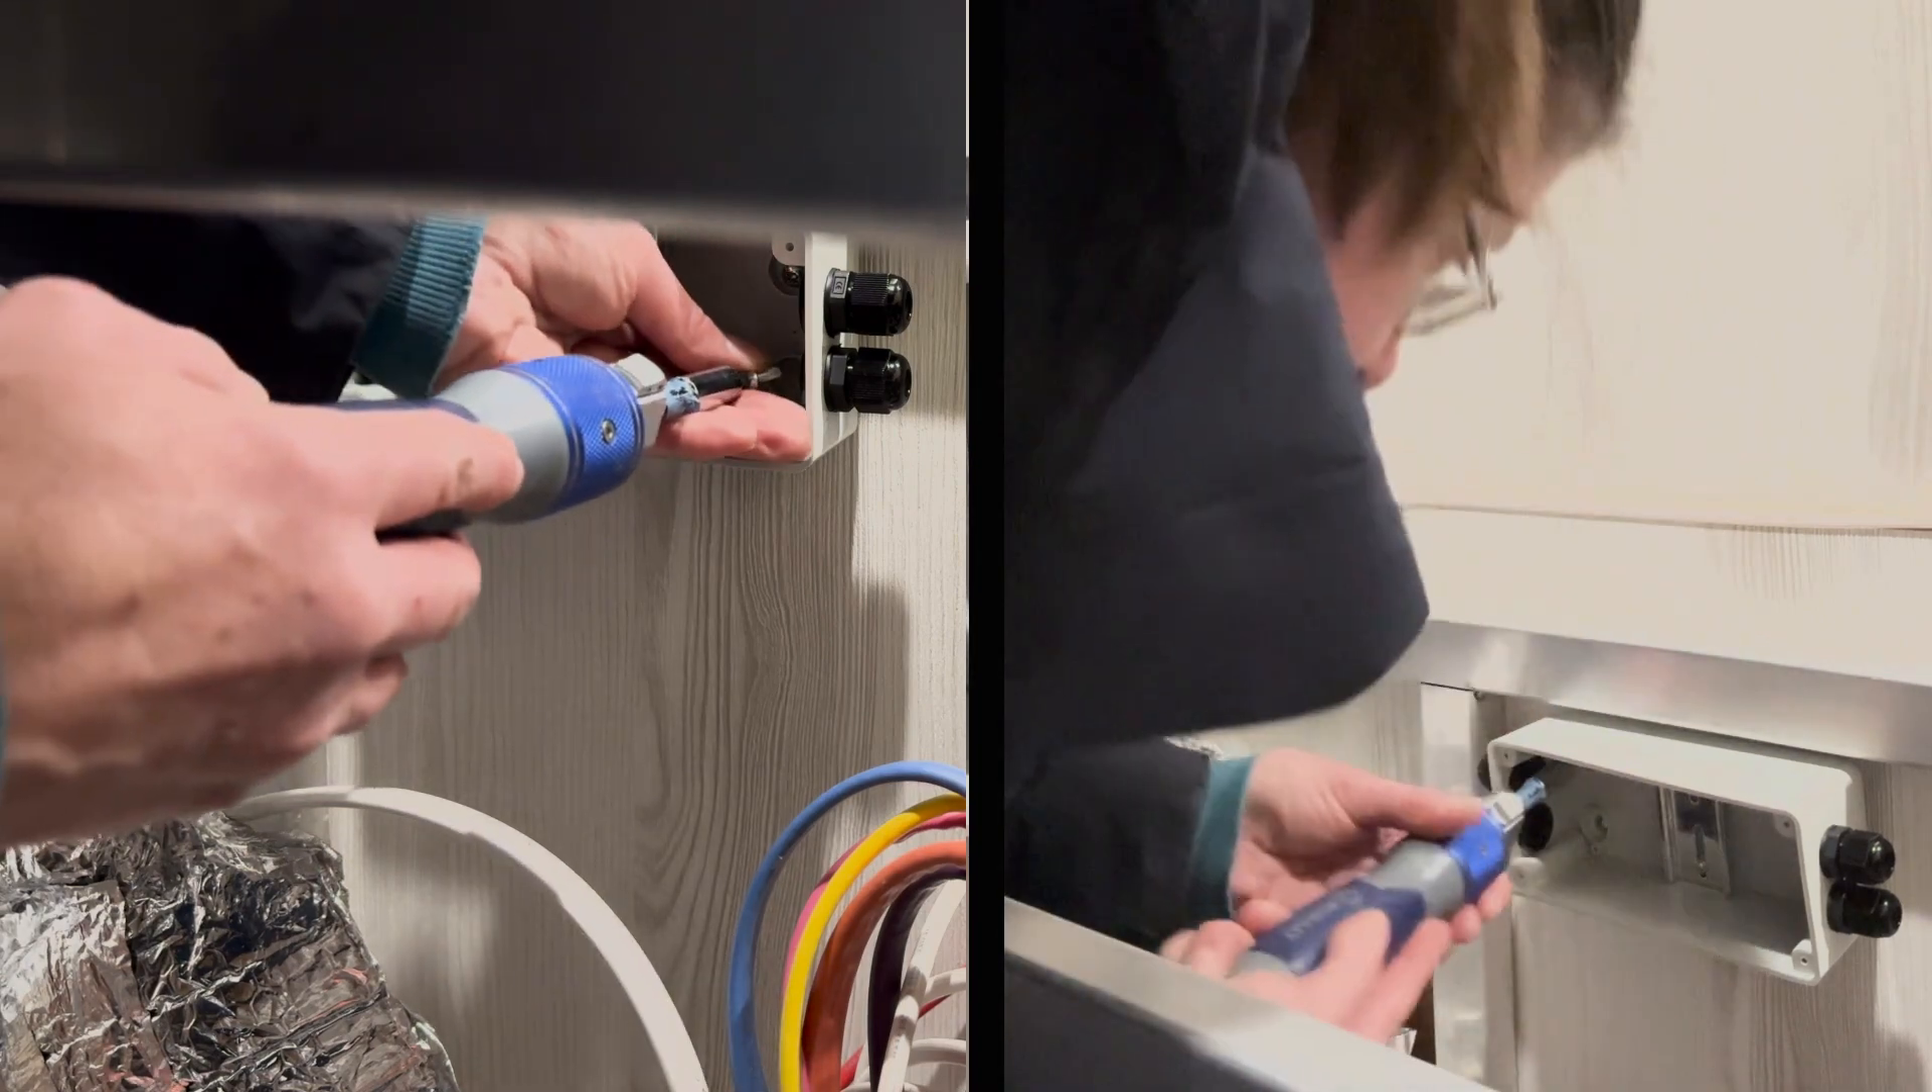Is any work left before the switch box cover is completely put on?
Yes.